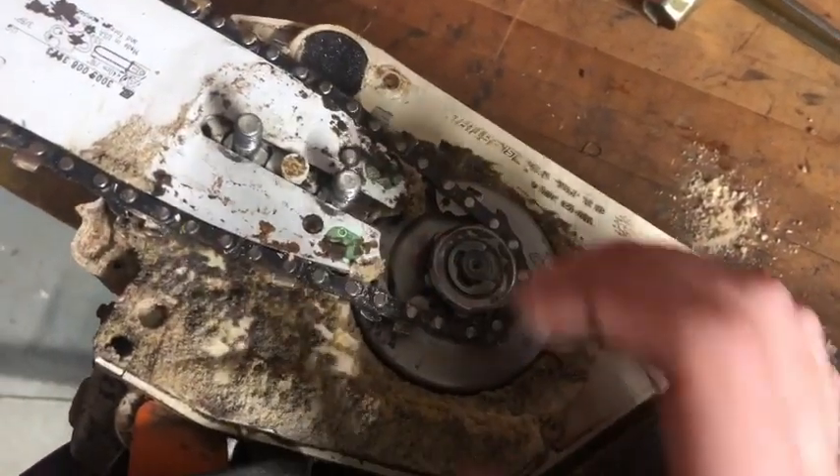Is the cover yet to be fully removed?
No.